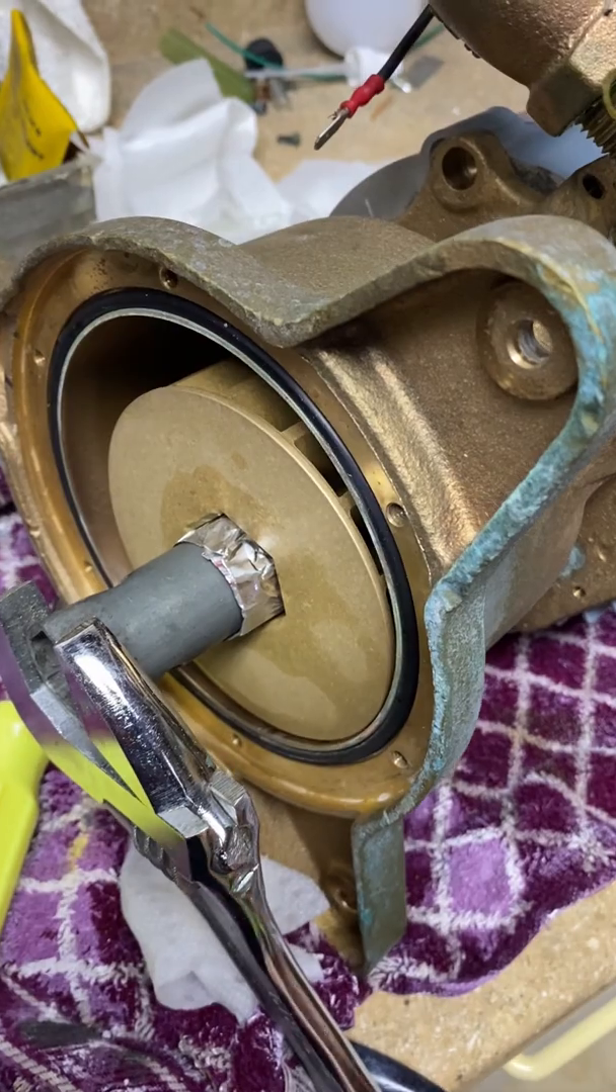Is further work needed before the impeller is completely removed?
Yes.